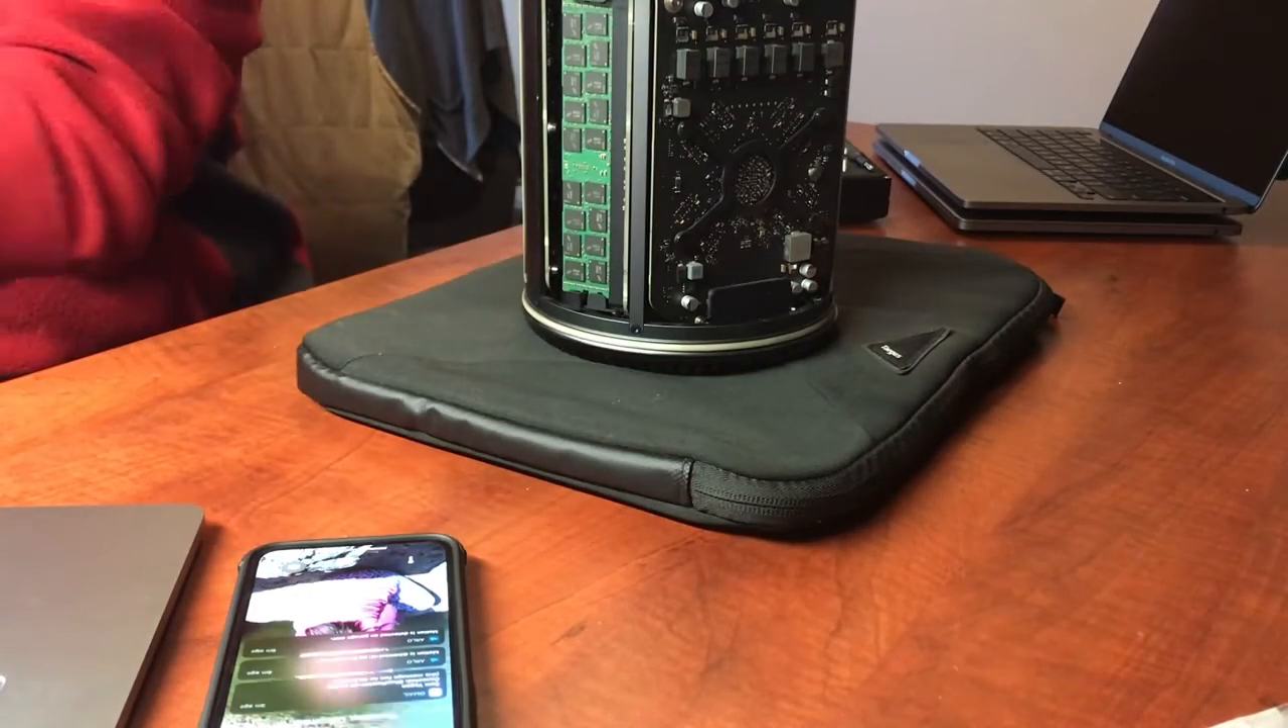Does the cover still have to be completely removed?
No.